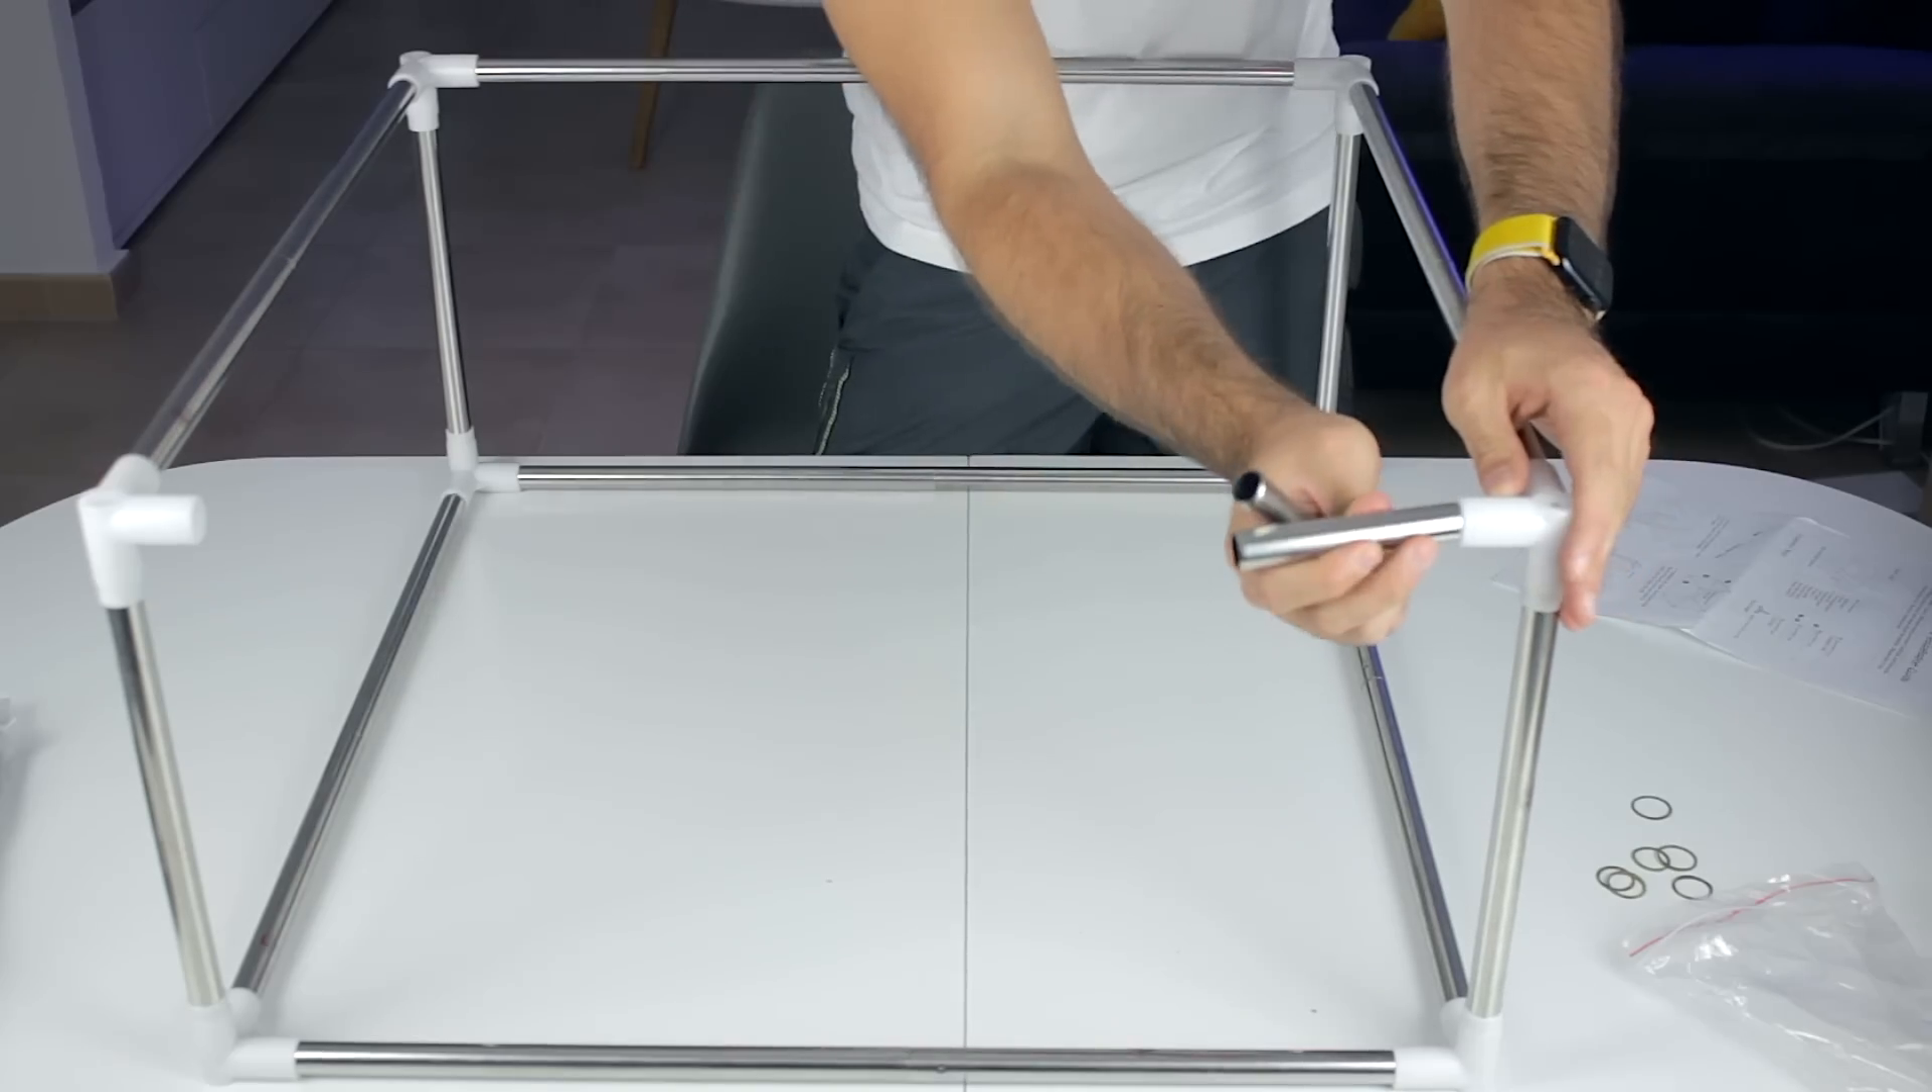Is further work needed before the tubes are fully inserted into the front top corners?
Yes.